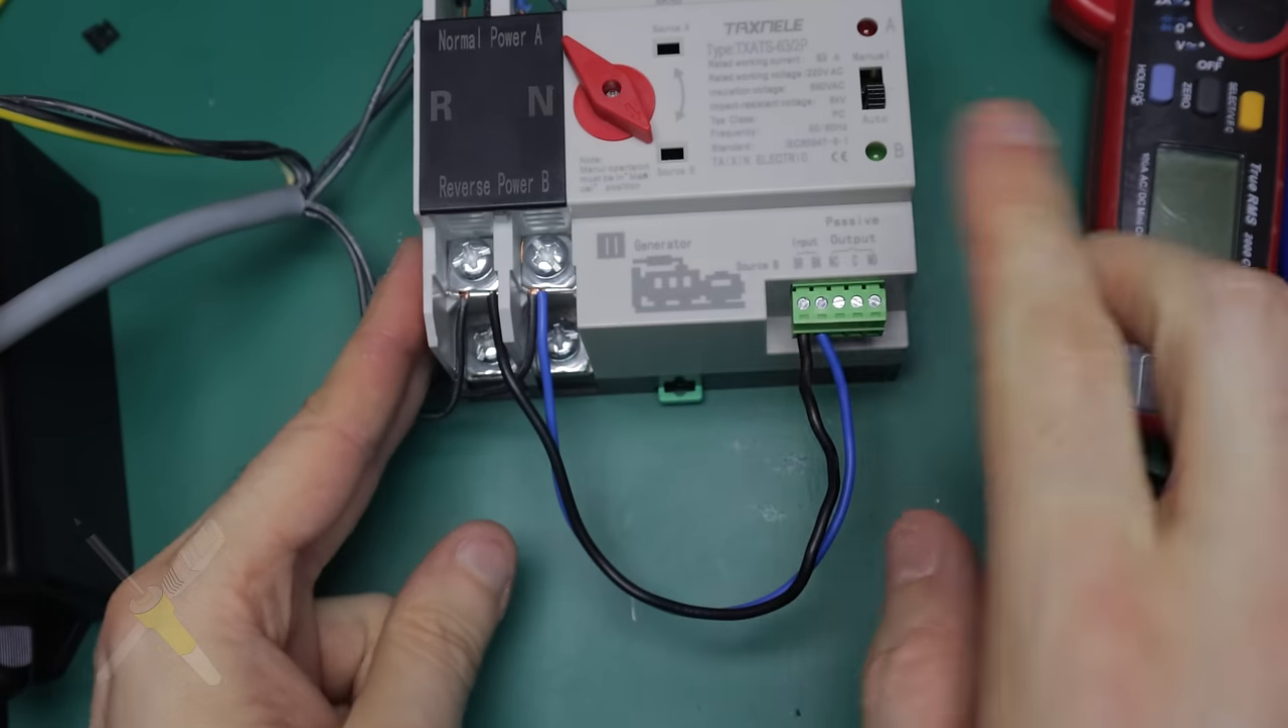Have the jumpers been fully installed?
Yes.